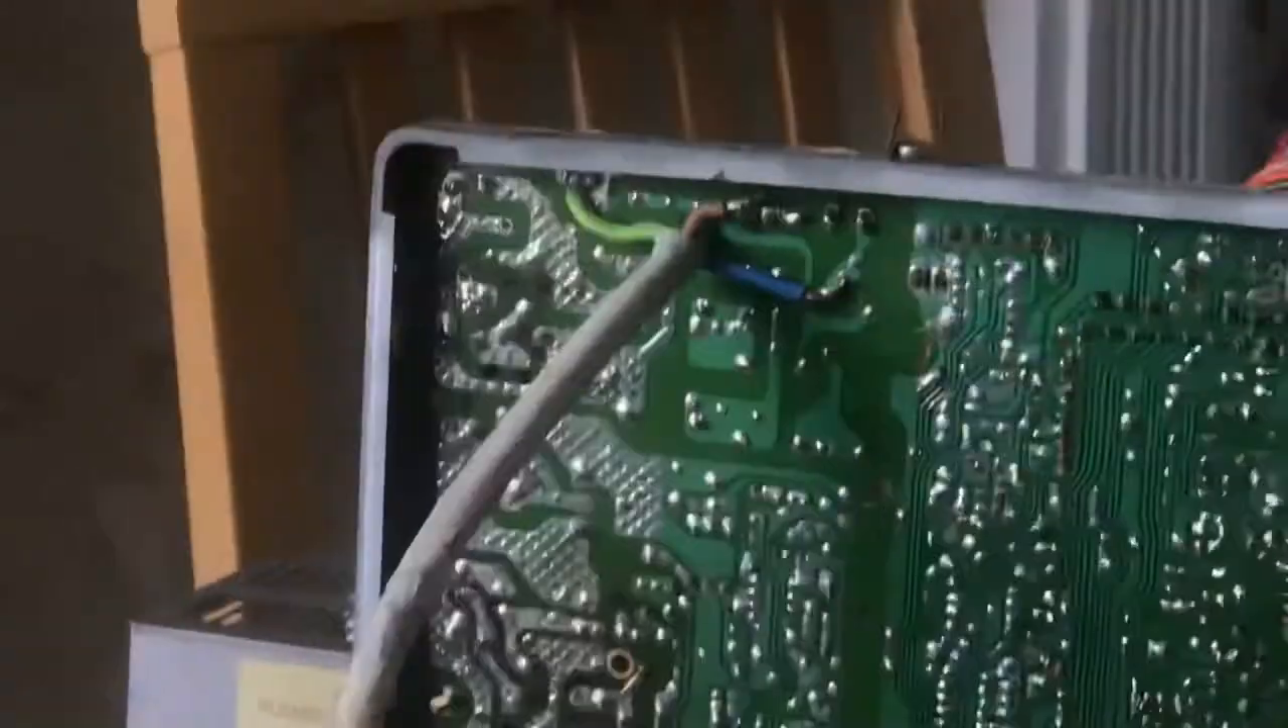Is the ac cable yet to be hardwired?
No.